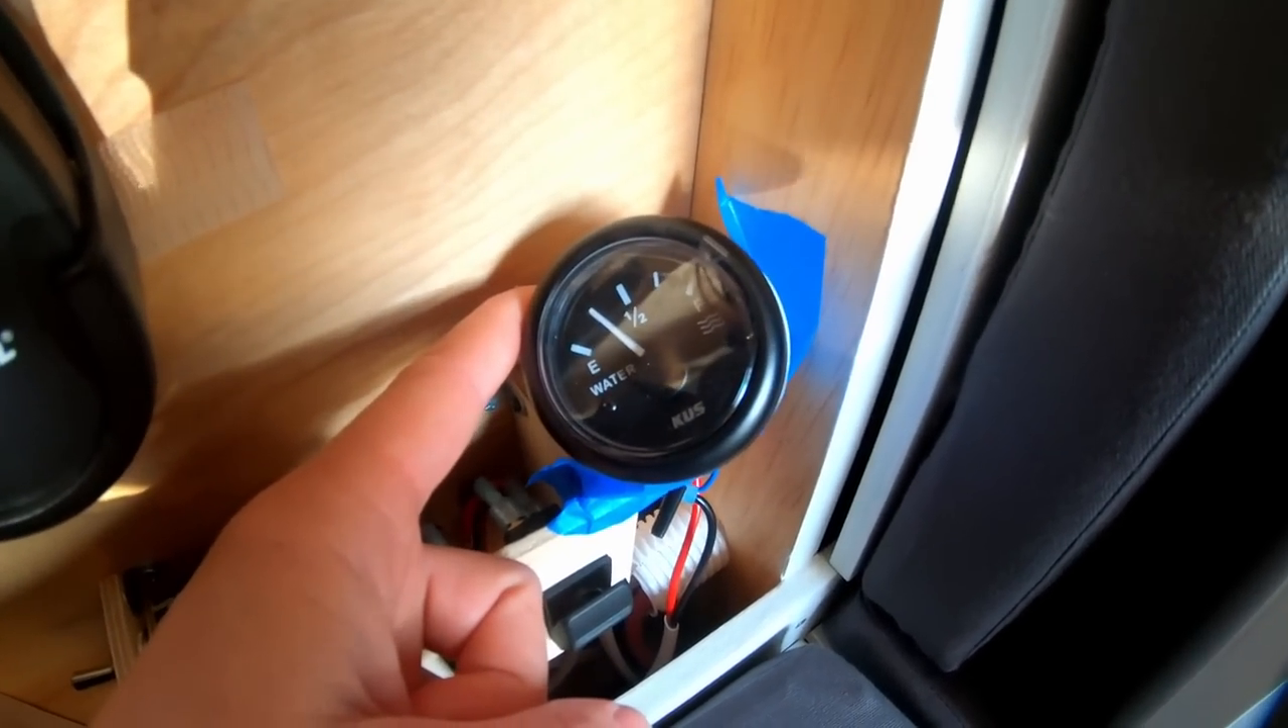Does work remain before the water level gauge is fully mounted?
Yes.